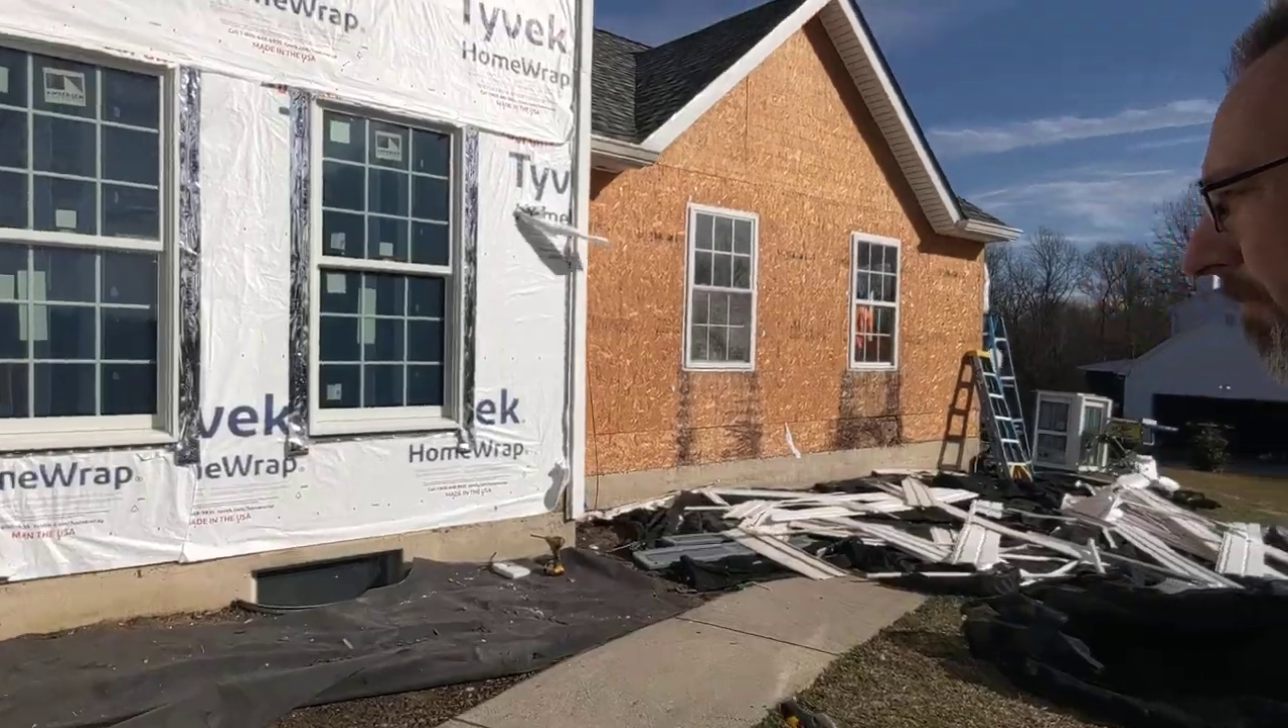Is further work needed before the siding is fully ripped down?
No.